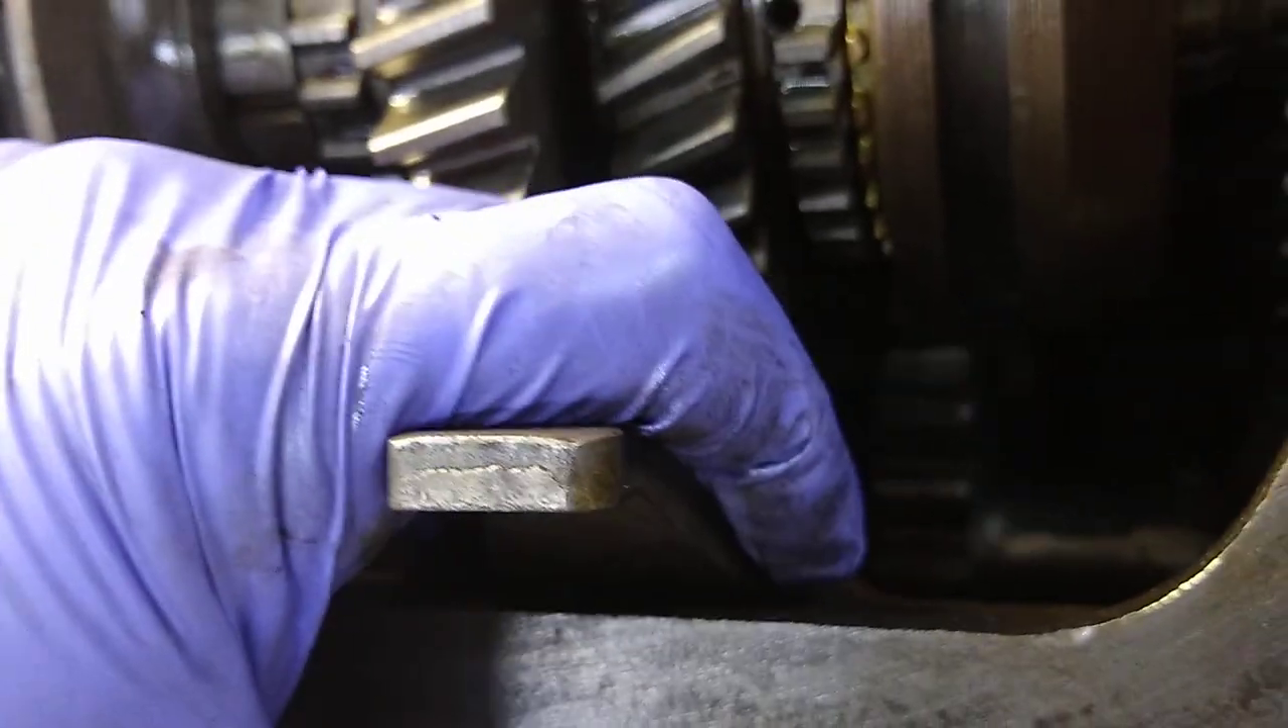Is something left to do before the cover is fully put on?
Yes.